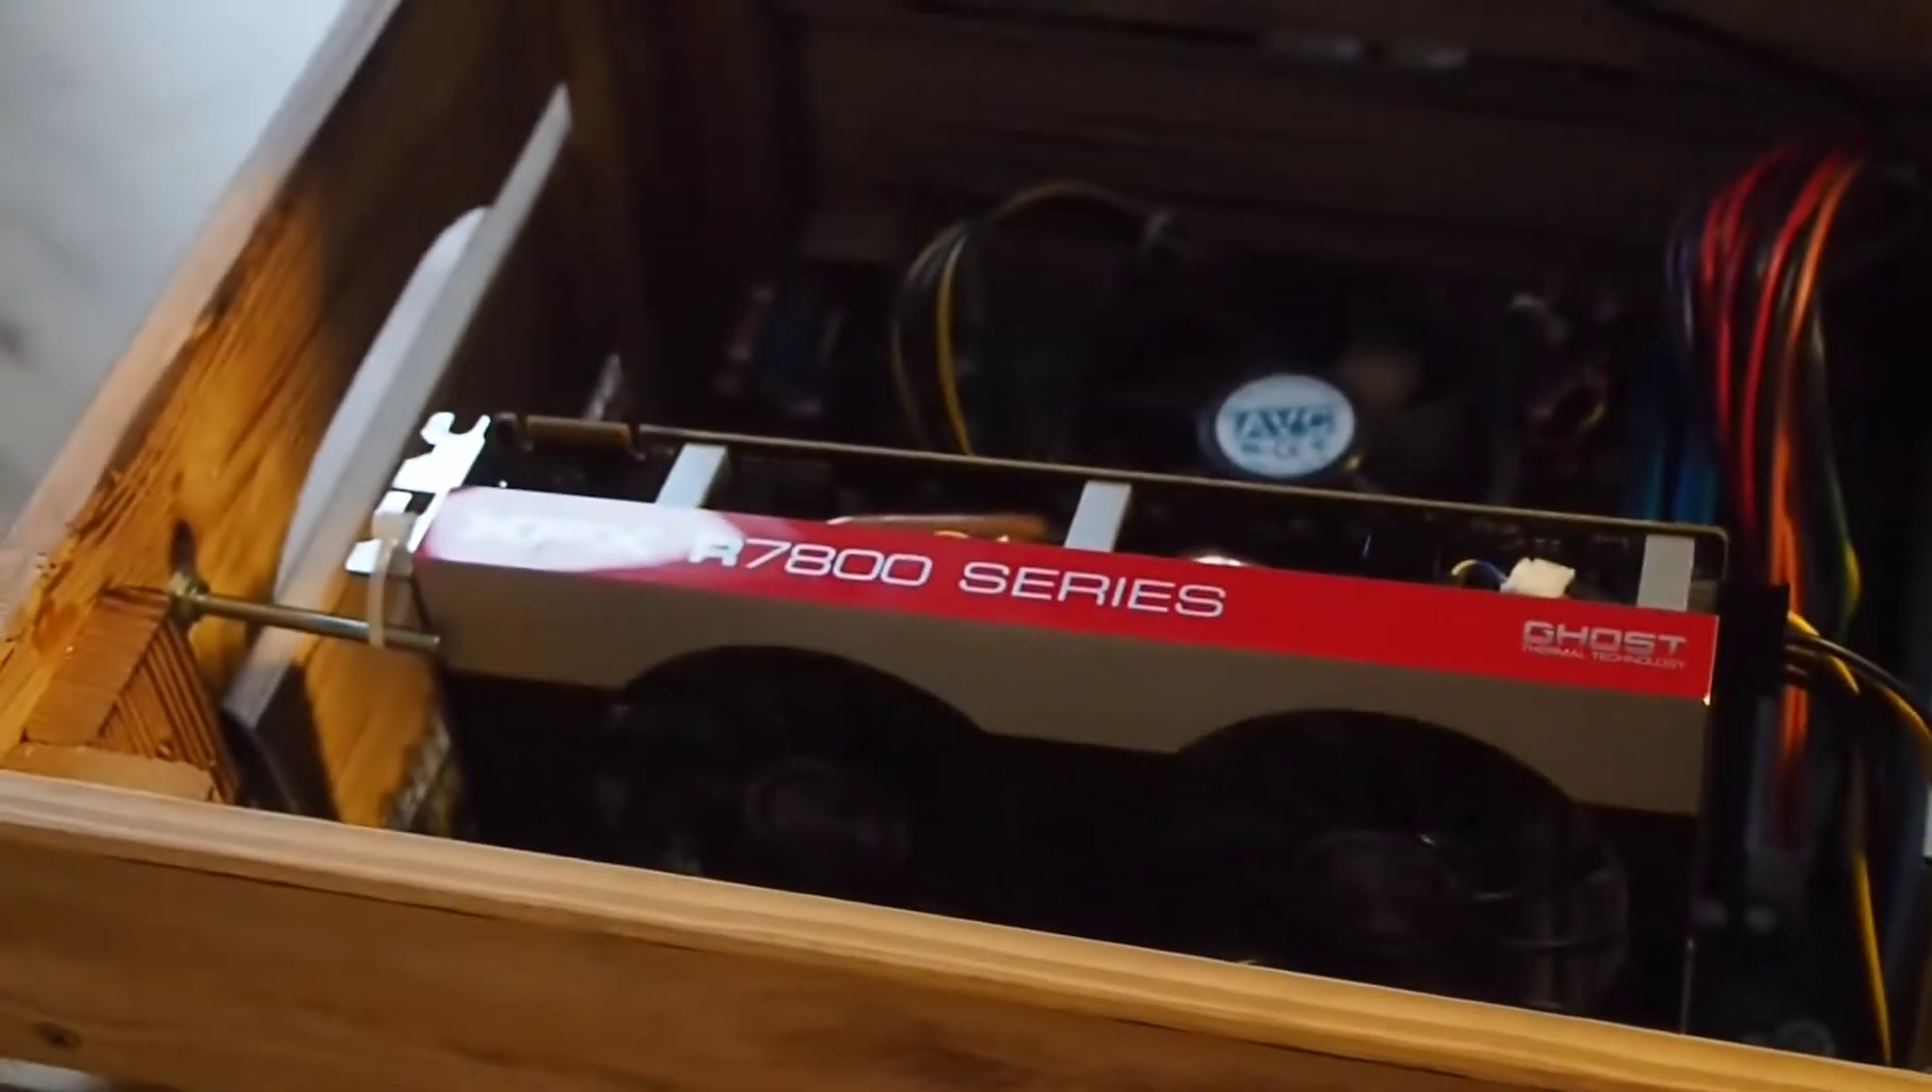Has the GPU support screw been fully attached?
Yes.